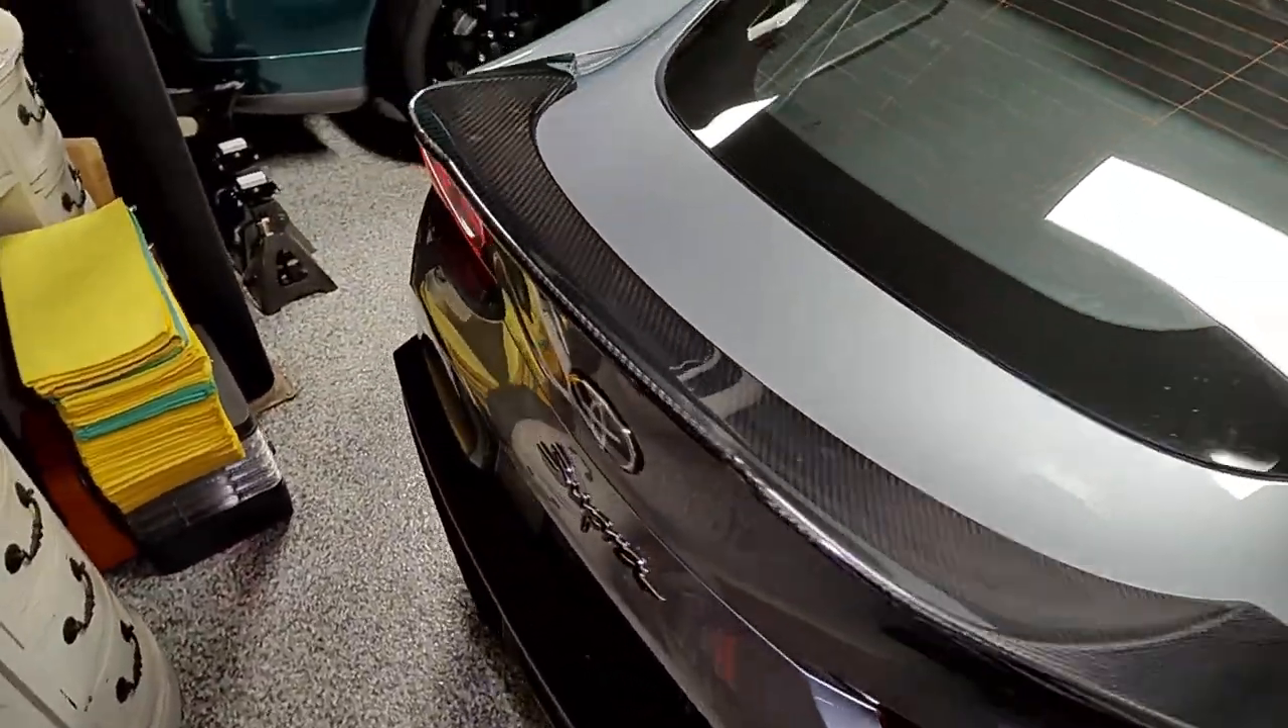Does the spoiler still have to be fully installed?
No.